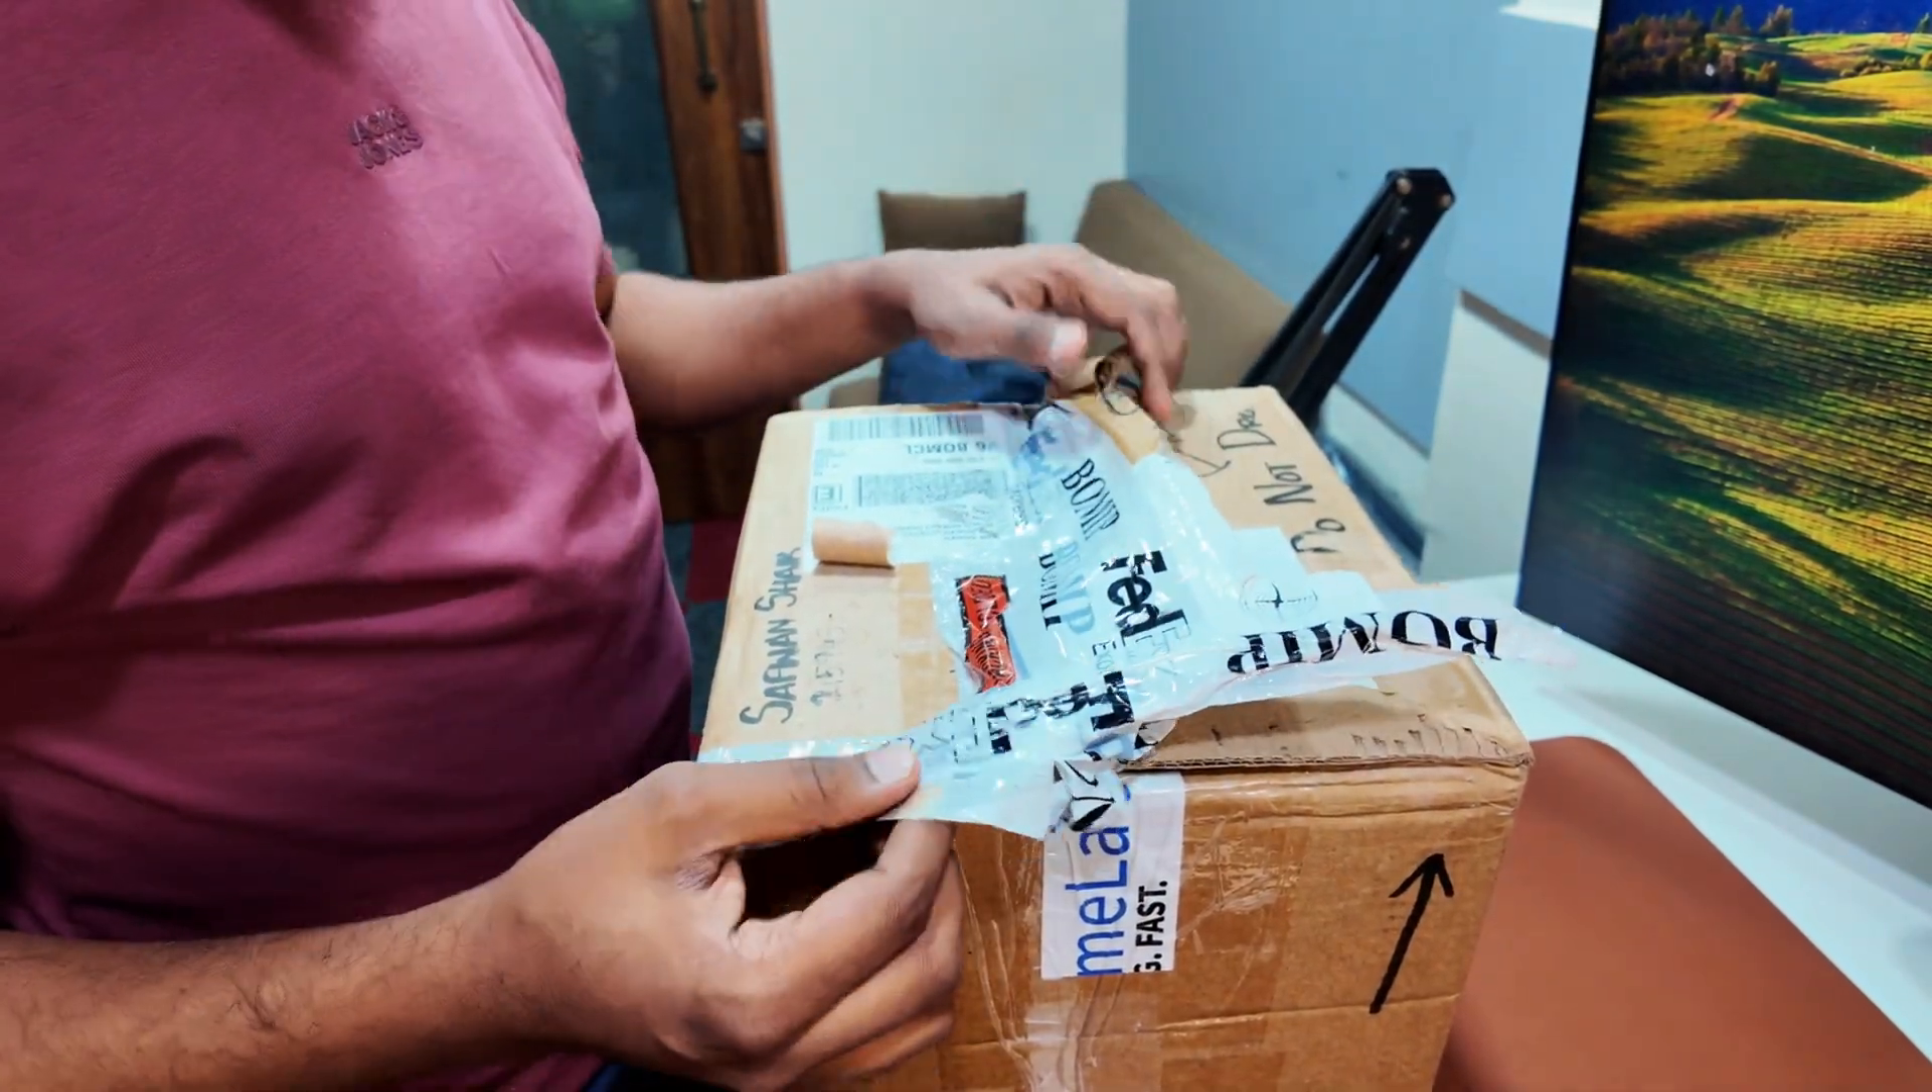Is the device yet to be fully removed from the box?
Yes.